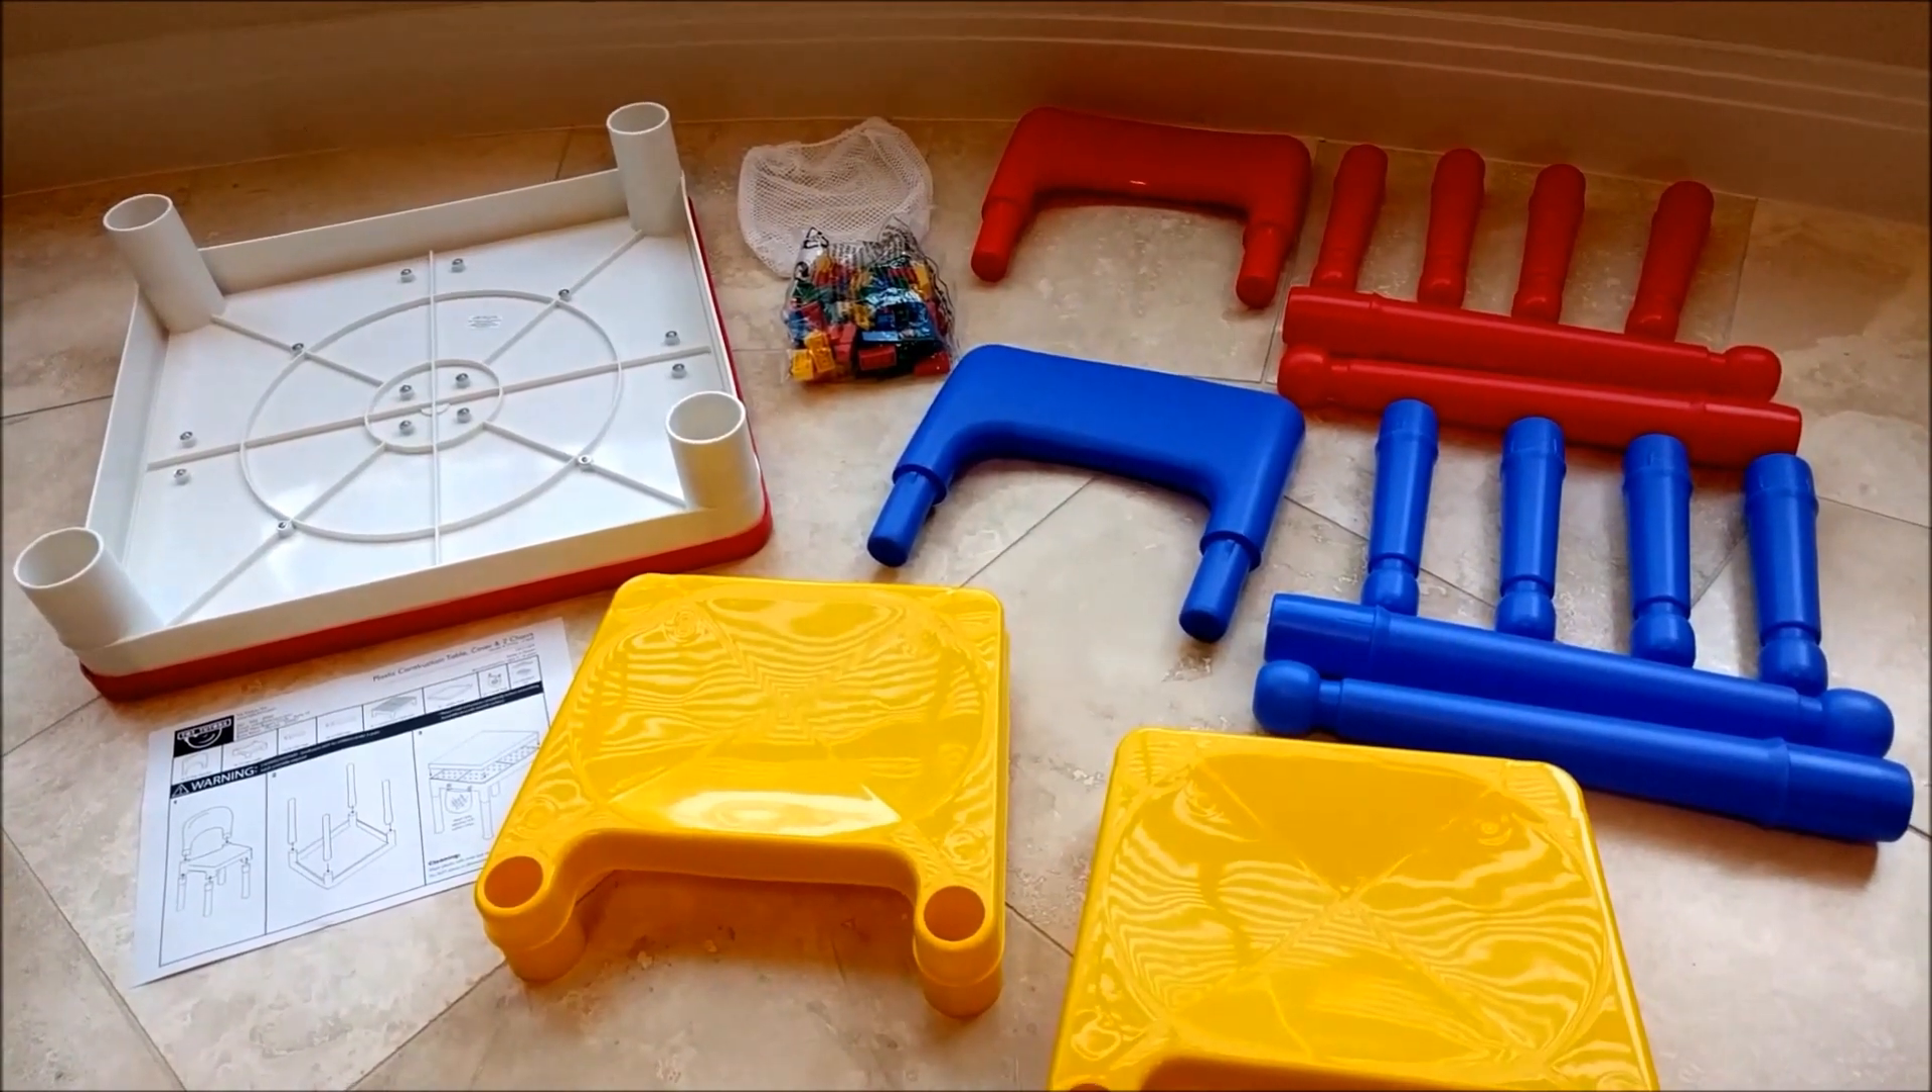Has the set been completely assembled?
No.